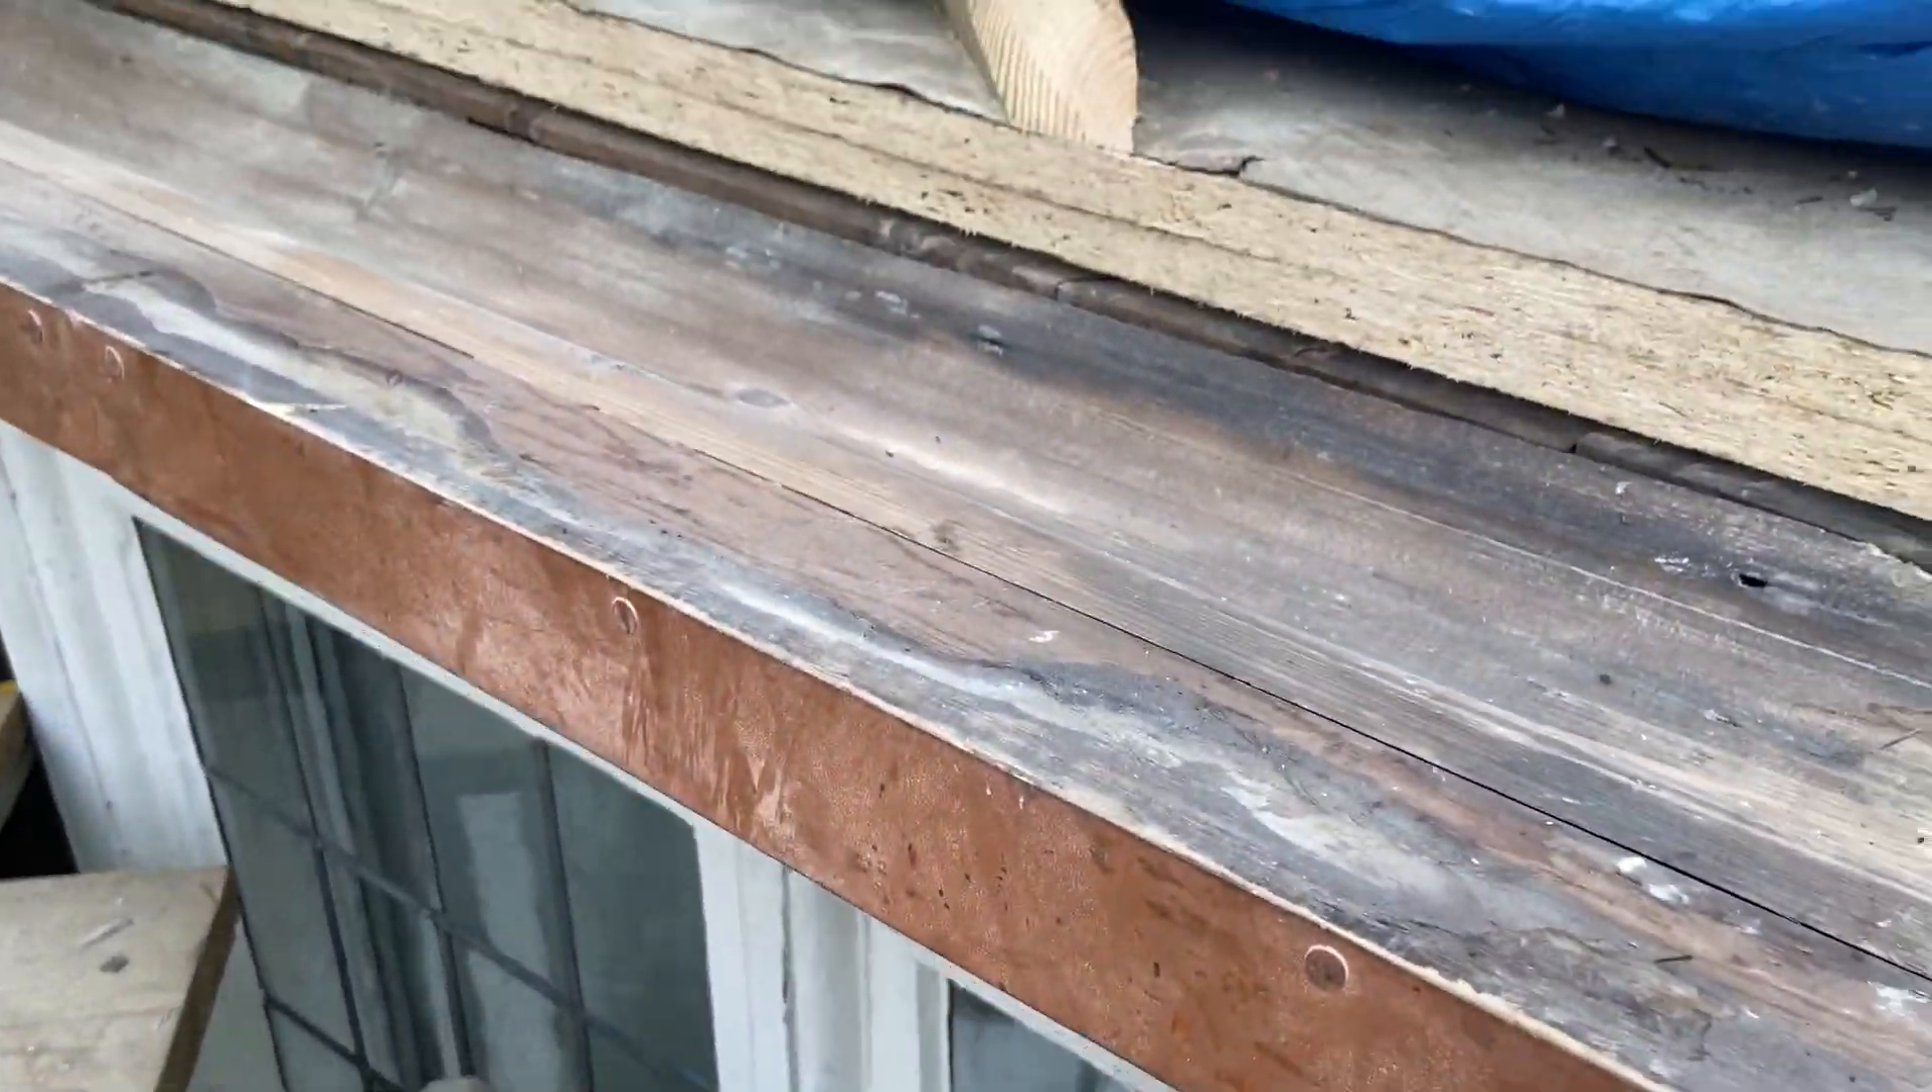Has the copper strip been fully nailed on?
Yes.